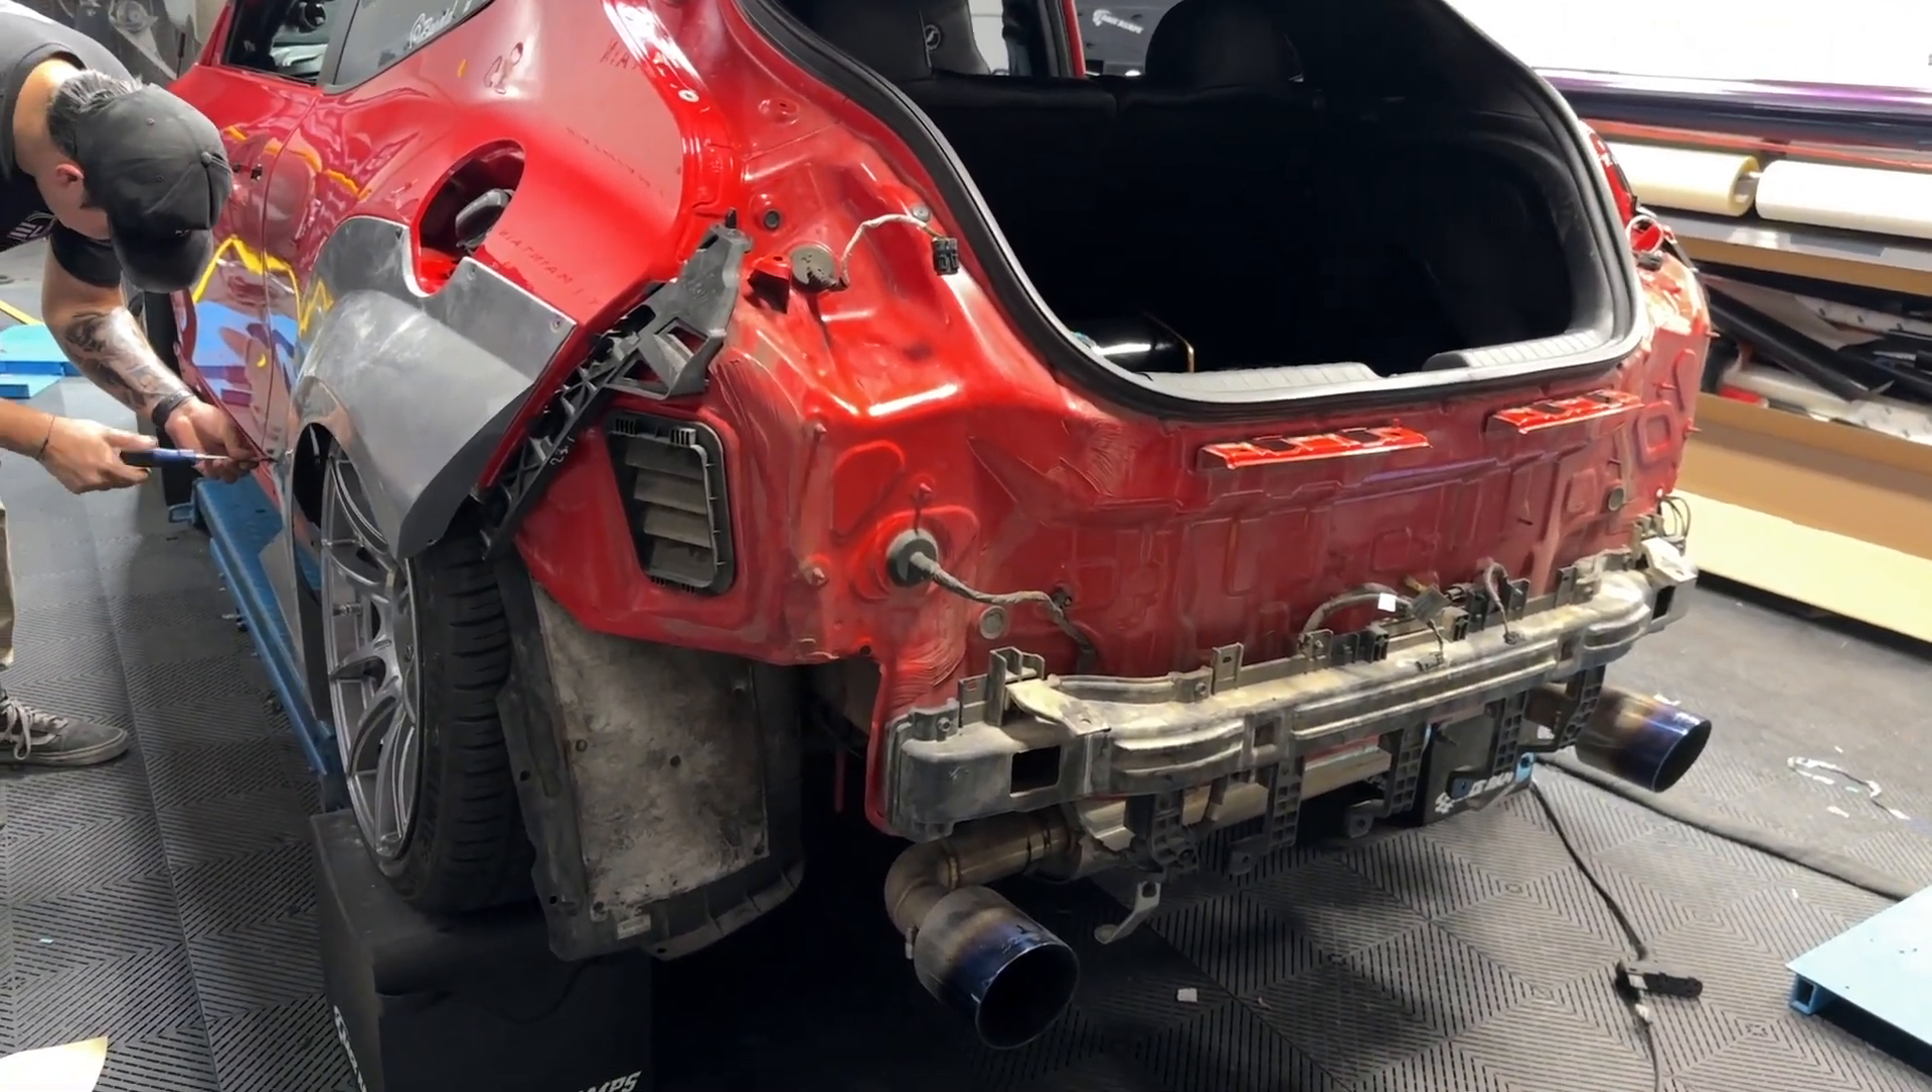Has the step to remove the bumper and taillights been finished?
Yes.